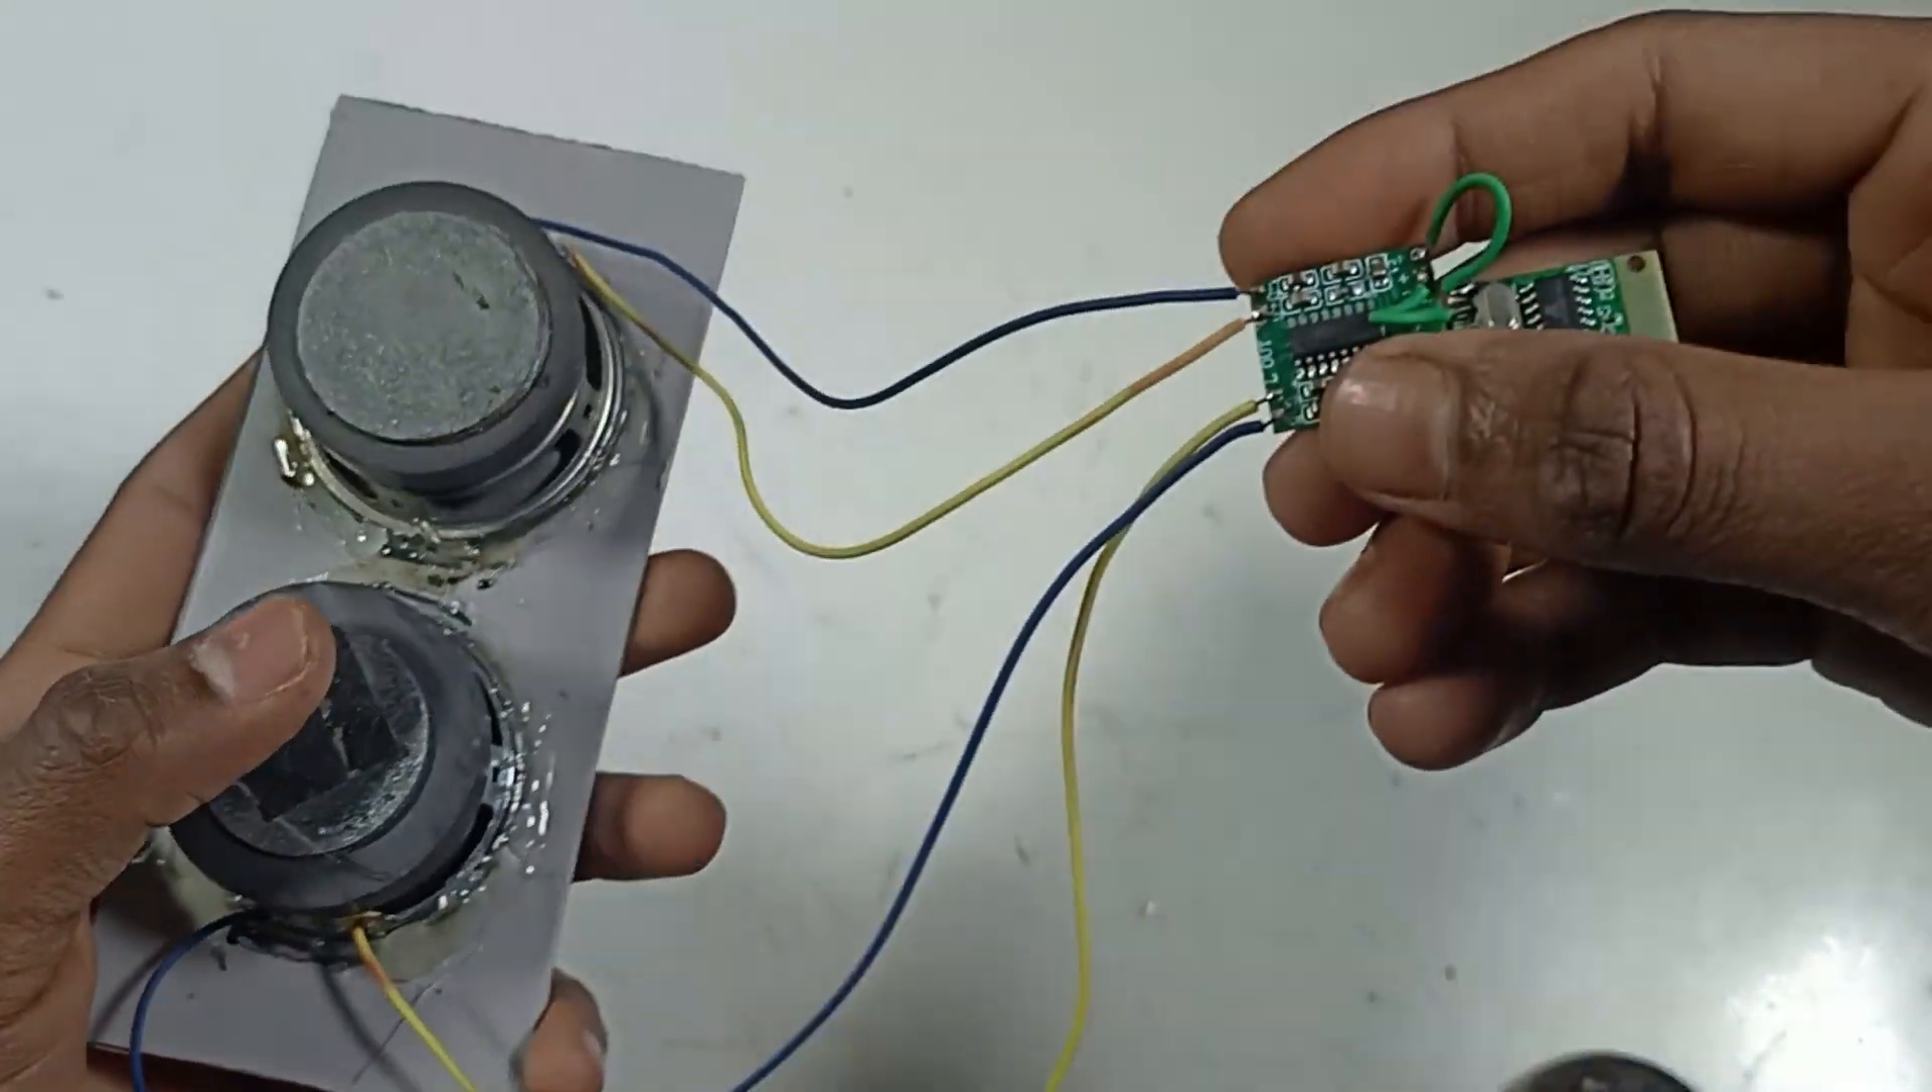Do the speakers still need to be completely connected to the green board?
No.